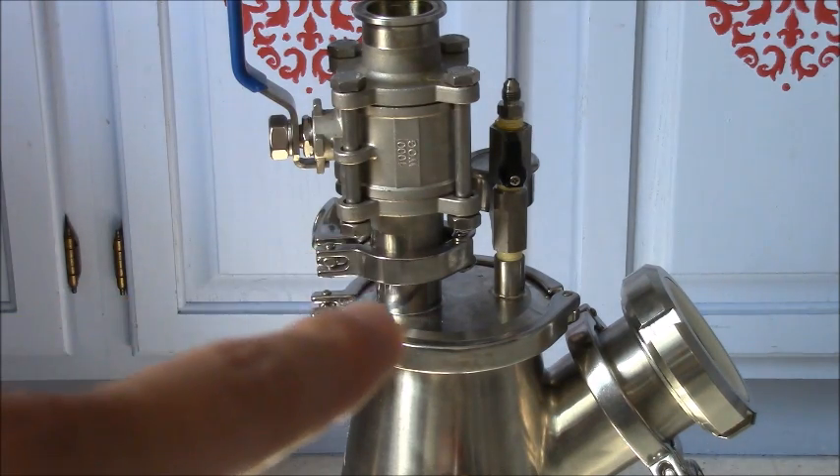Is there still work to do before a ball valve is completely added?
No.